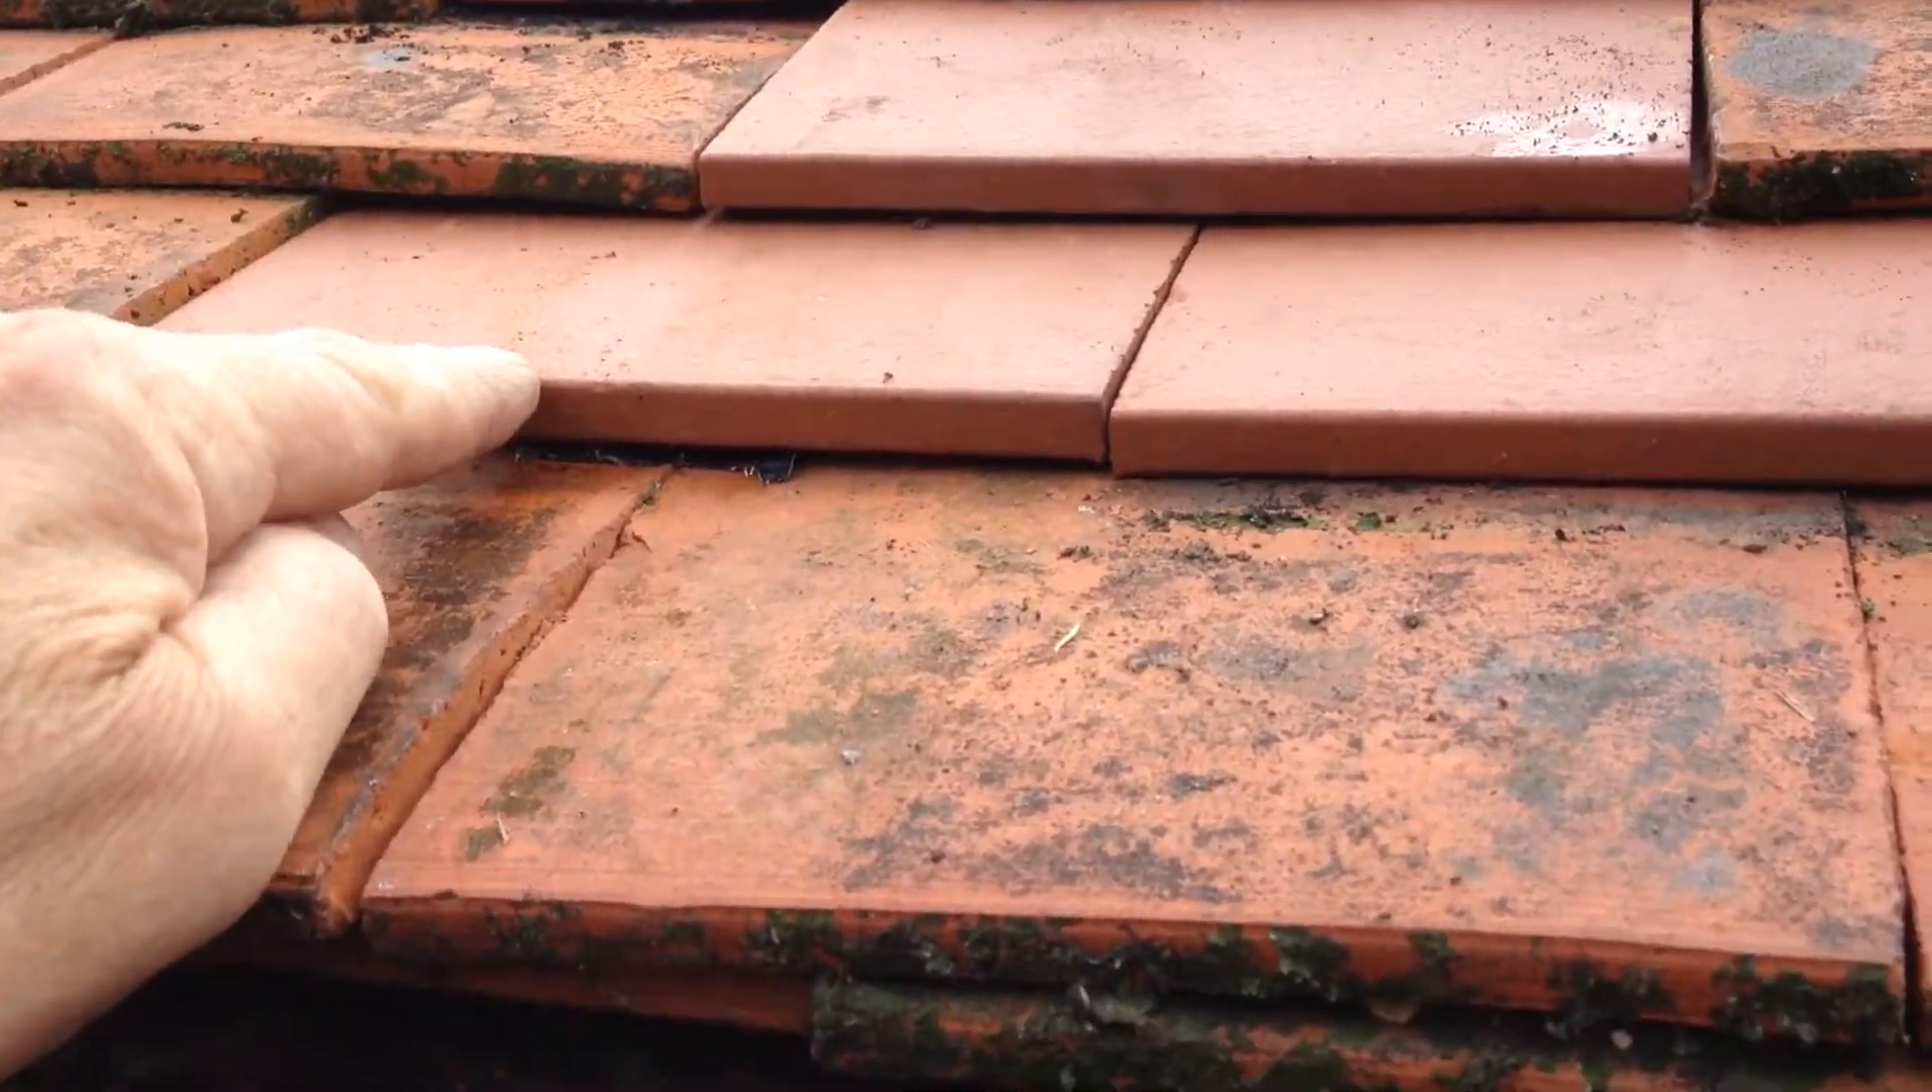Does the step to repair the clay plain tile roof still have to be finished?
No.